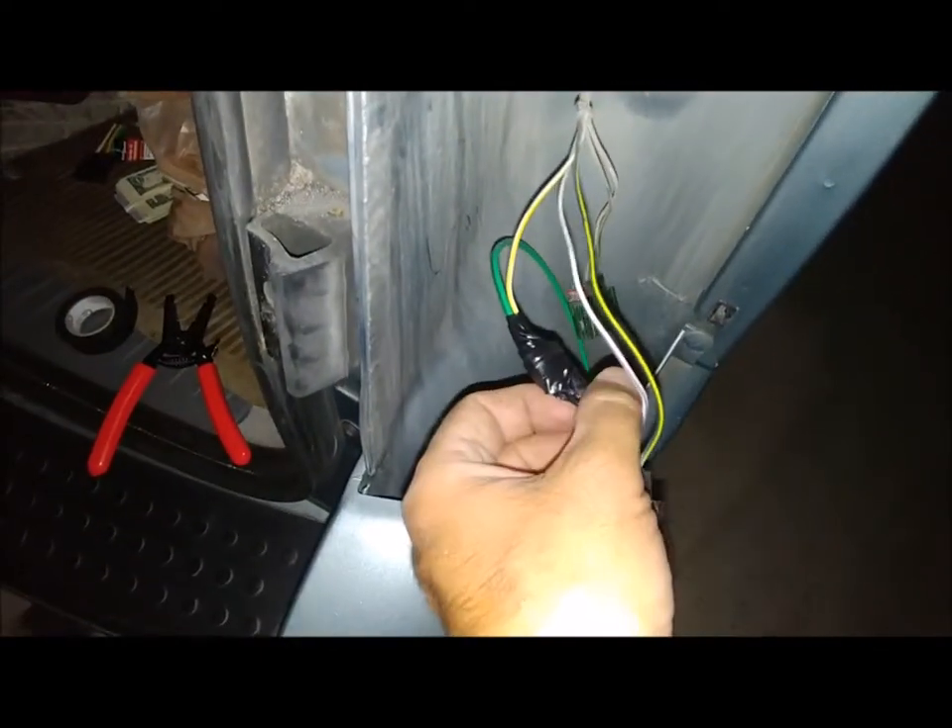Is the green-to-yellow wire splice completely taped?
Yes.